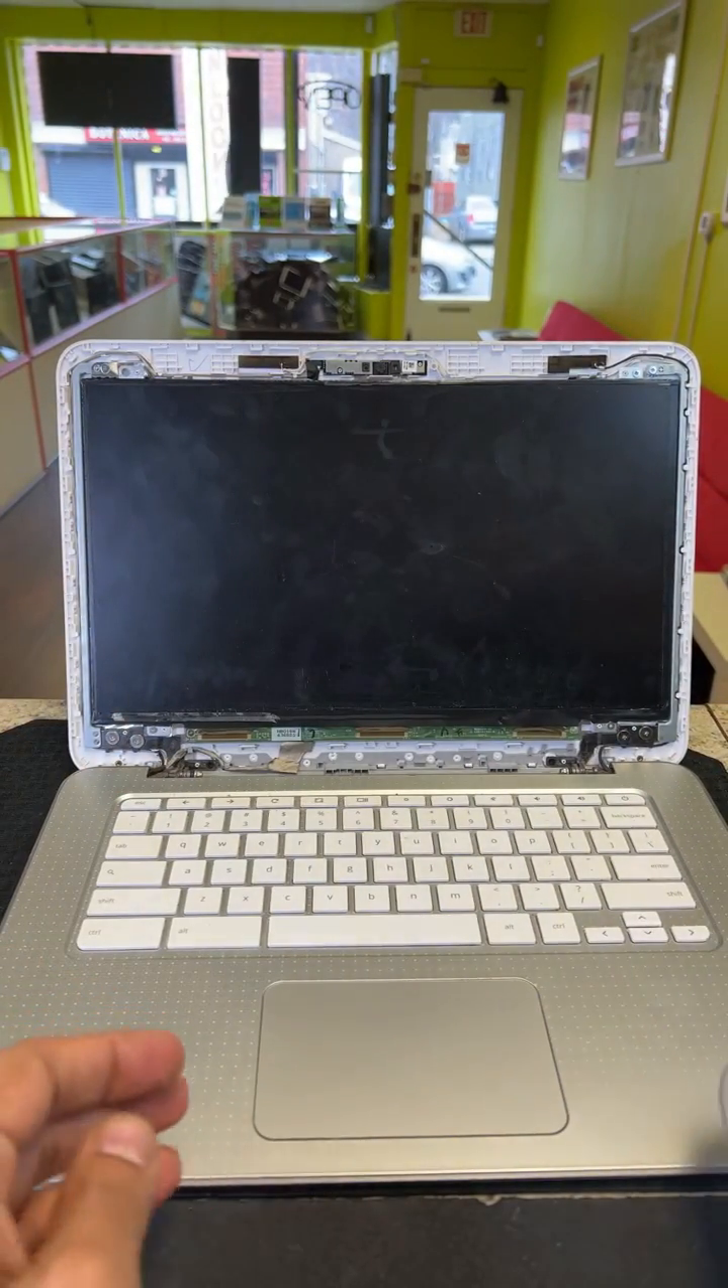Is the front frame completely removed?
Yes.